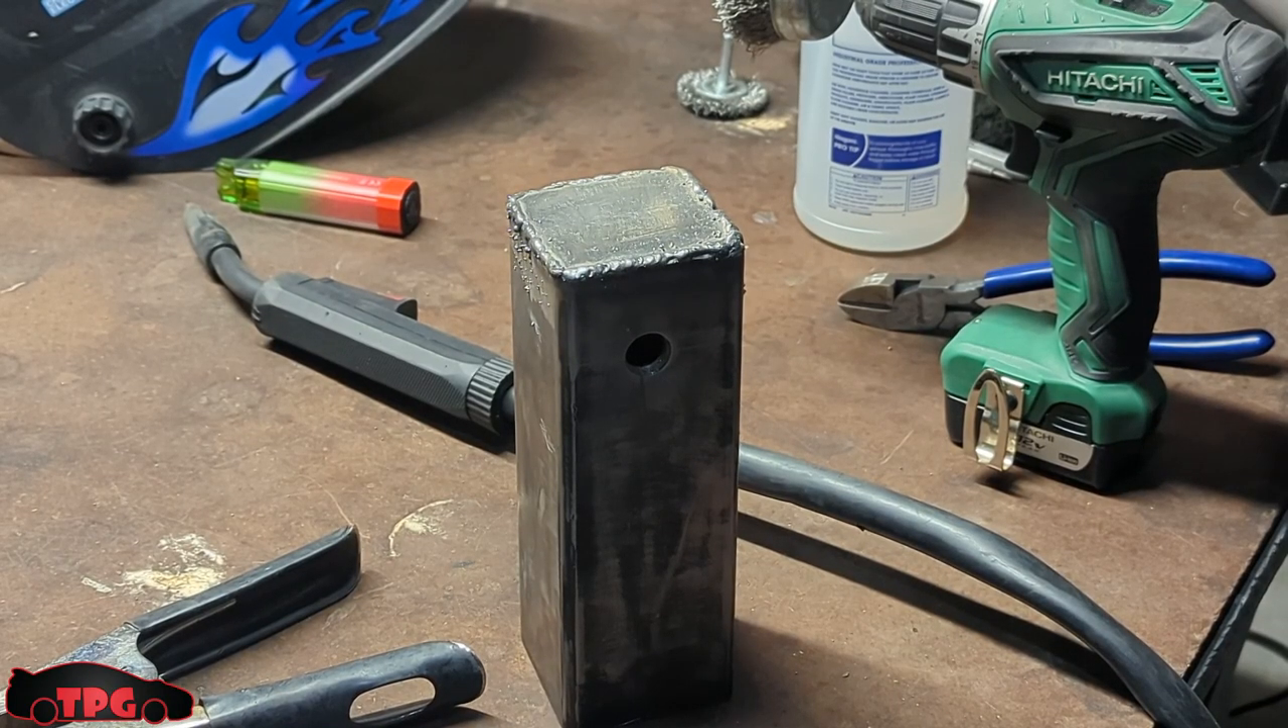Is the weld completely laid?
Yes.